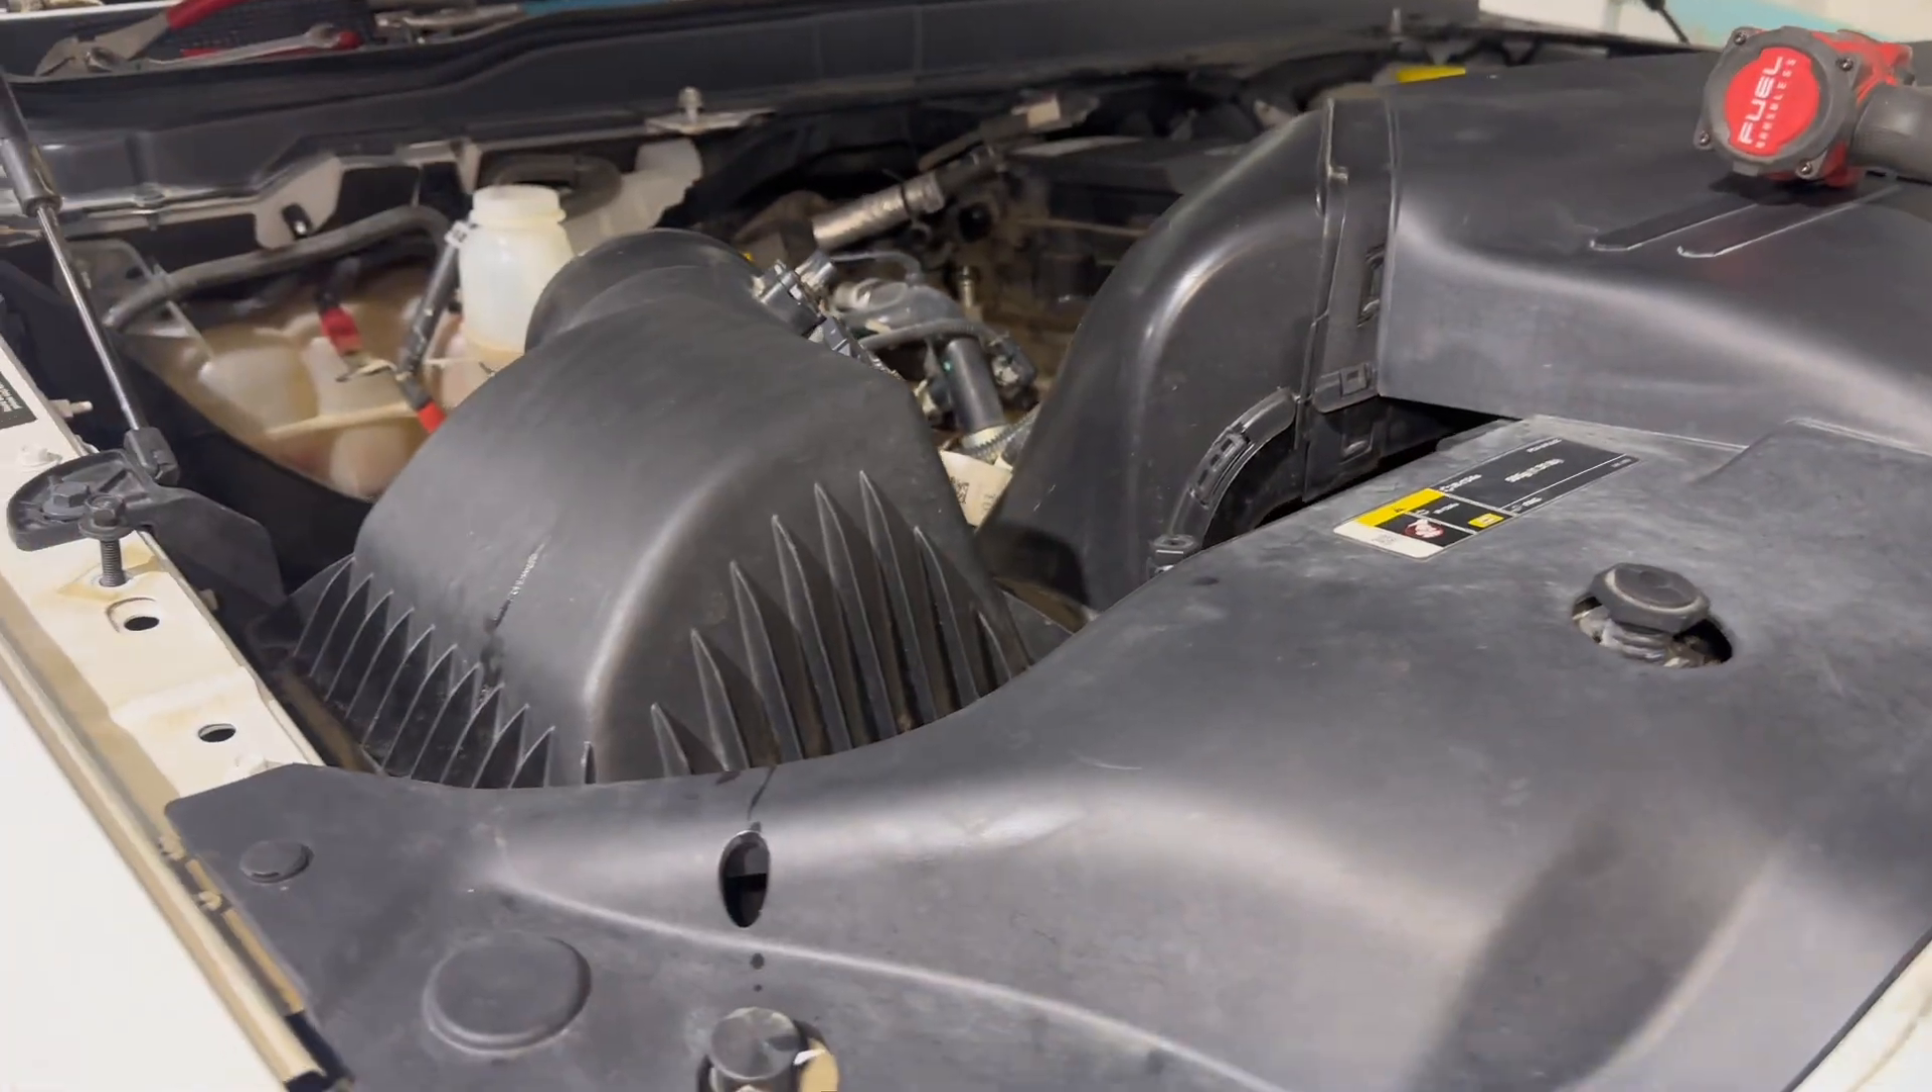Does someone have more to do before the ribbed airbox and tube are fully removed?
Yes.